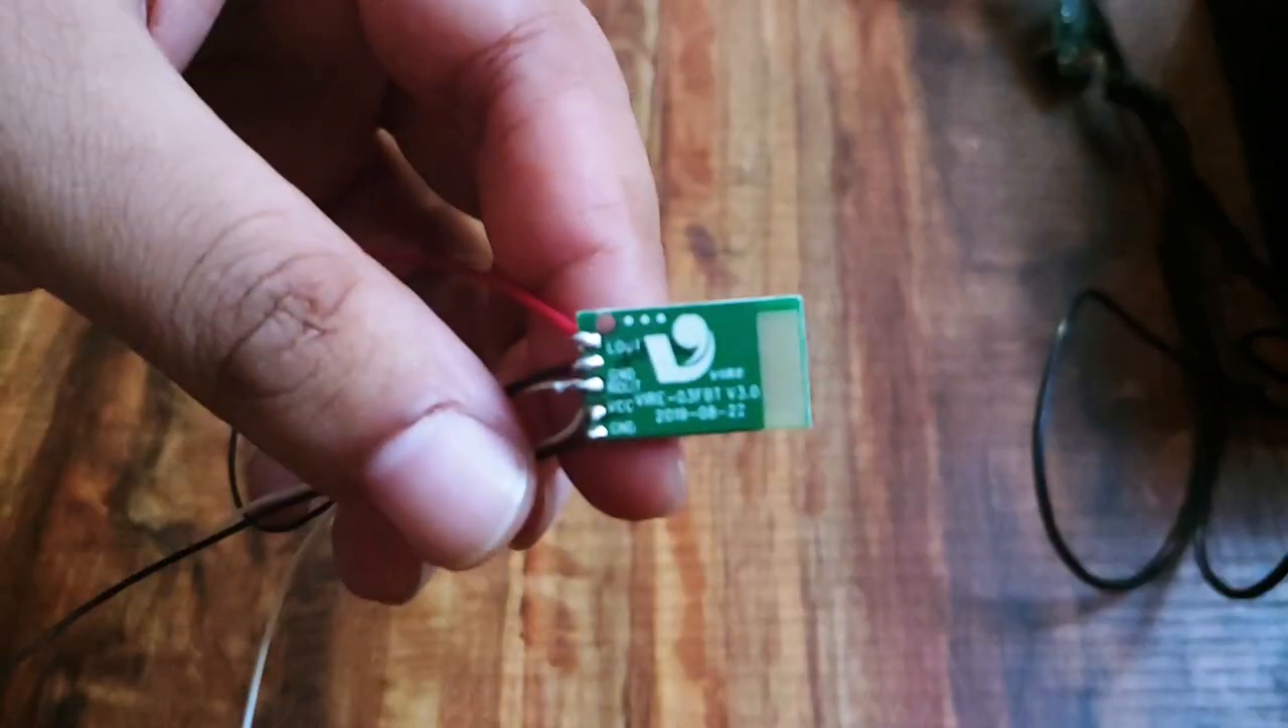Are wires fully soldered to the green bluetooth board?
Yes.